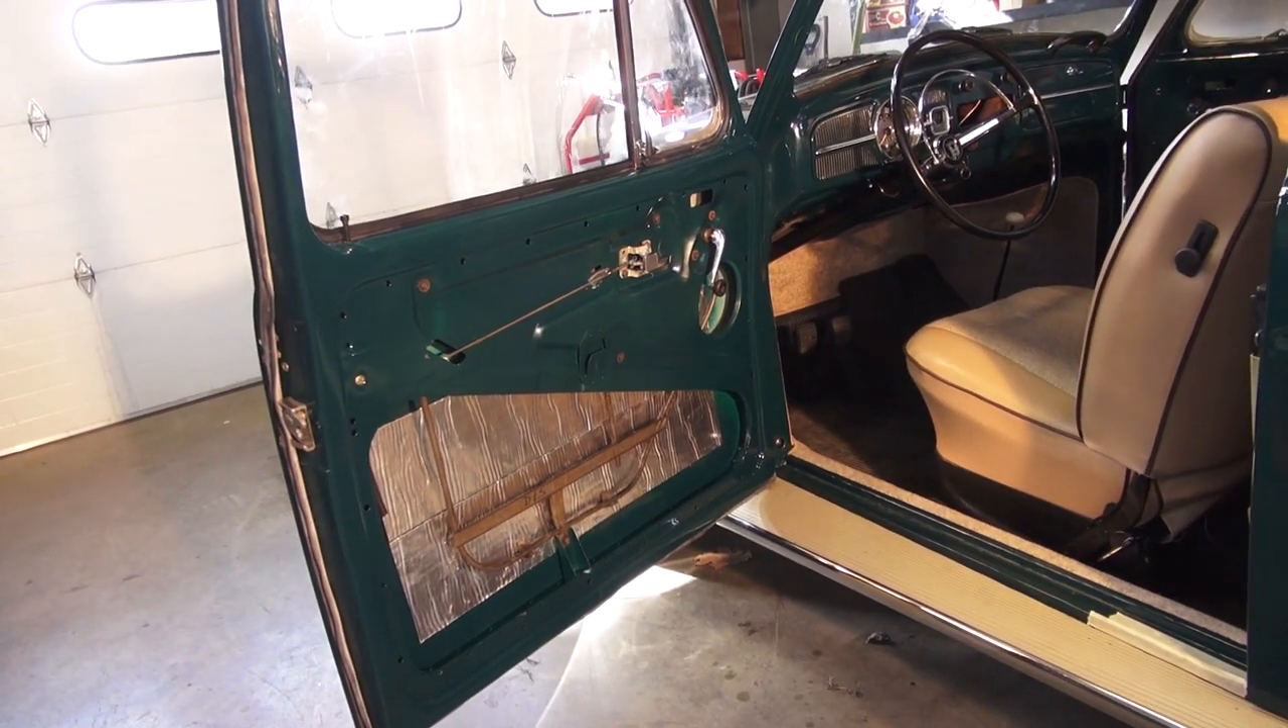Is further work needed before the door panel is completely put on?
Yes.